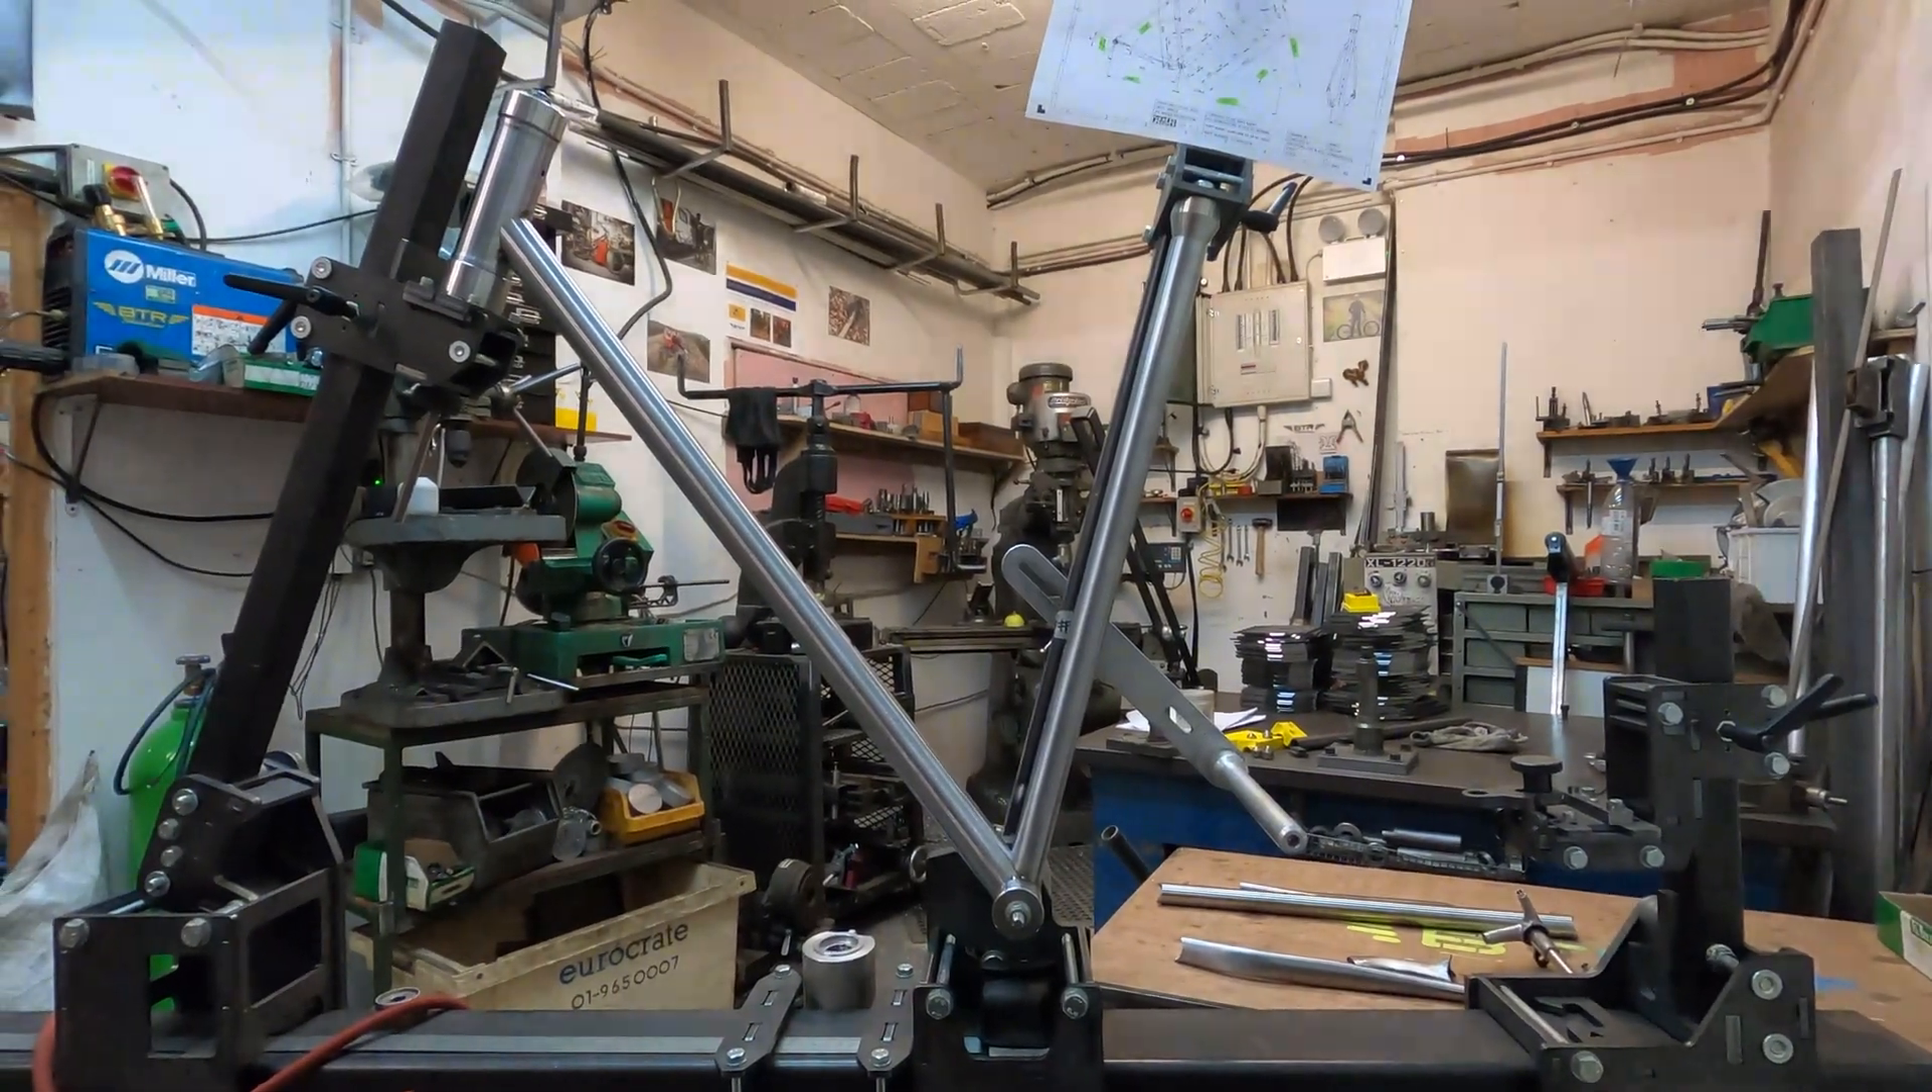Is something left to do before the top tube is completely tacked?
Yes.